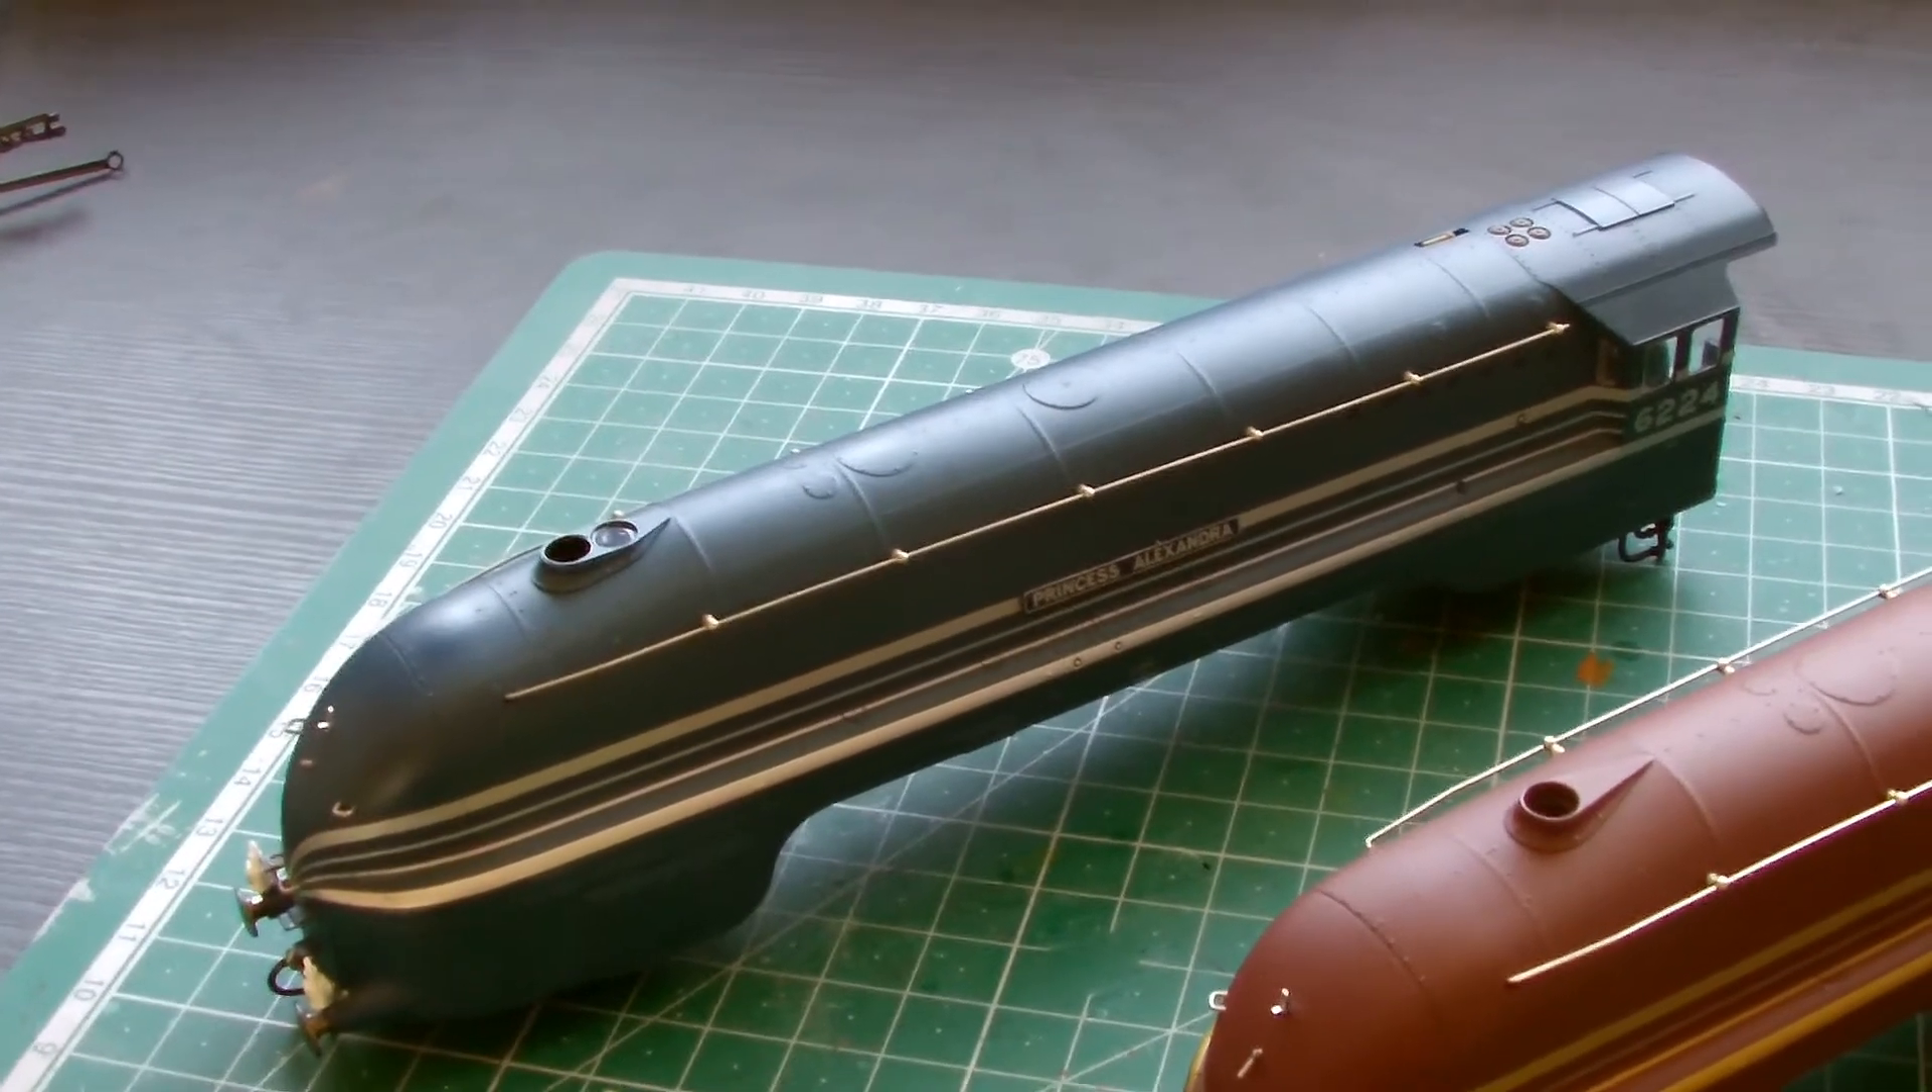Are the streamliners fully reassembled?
No.